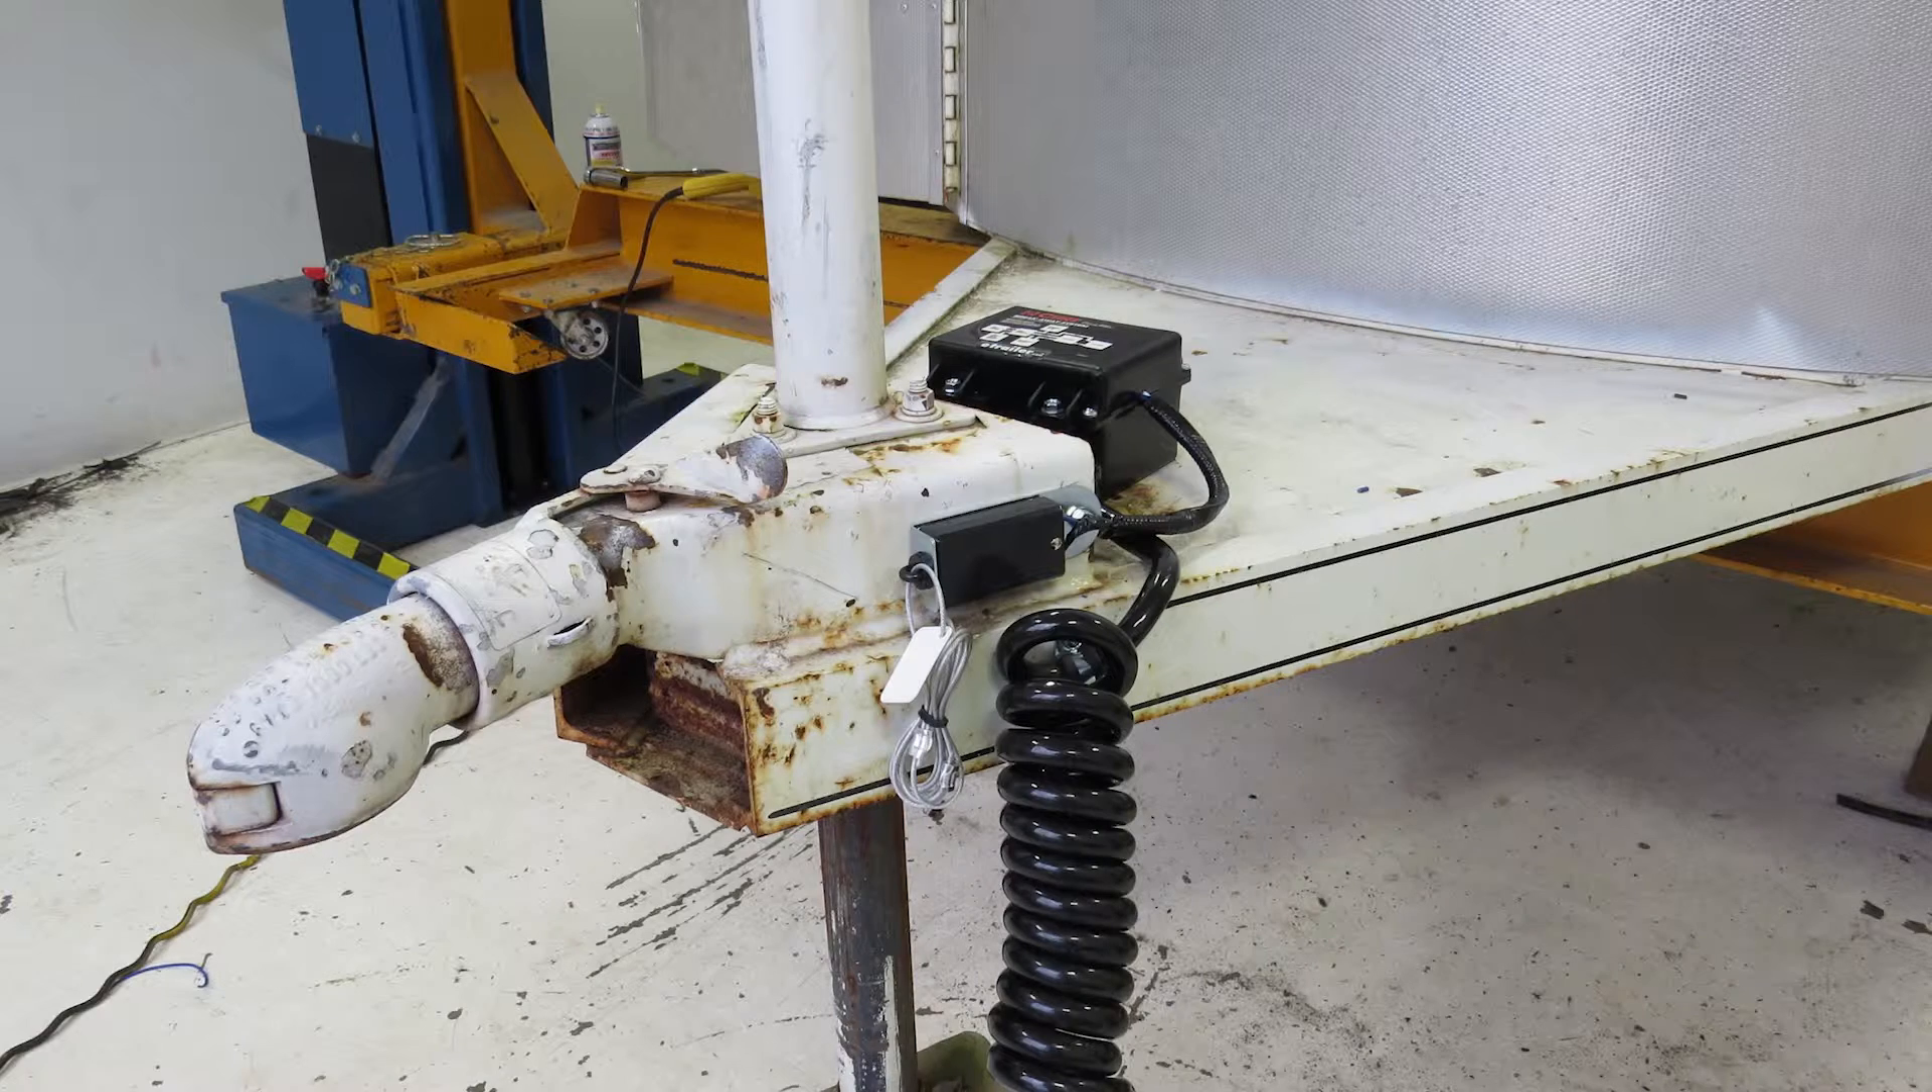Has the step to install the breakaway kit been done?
Yes.